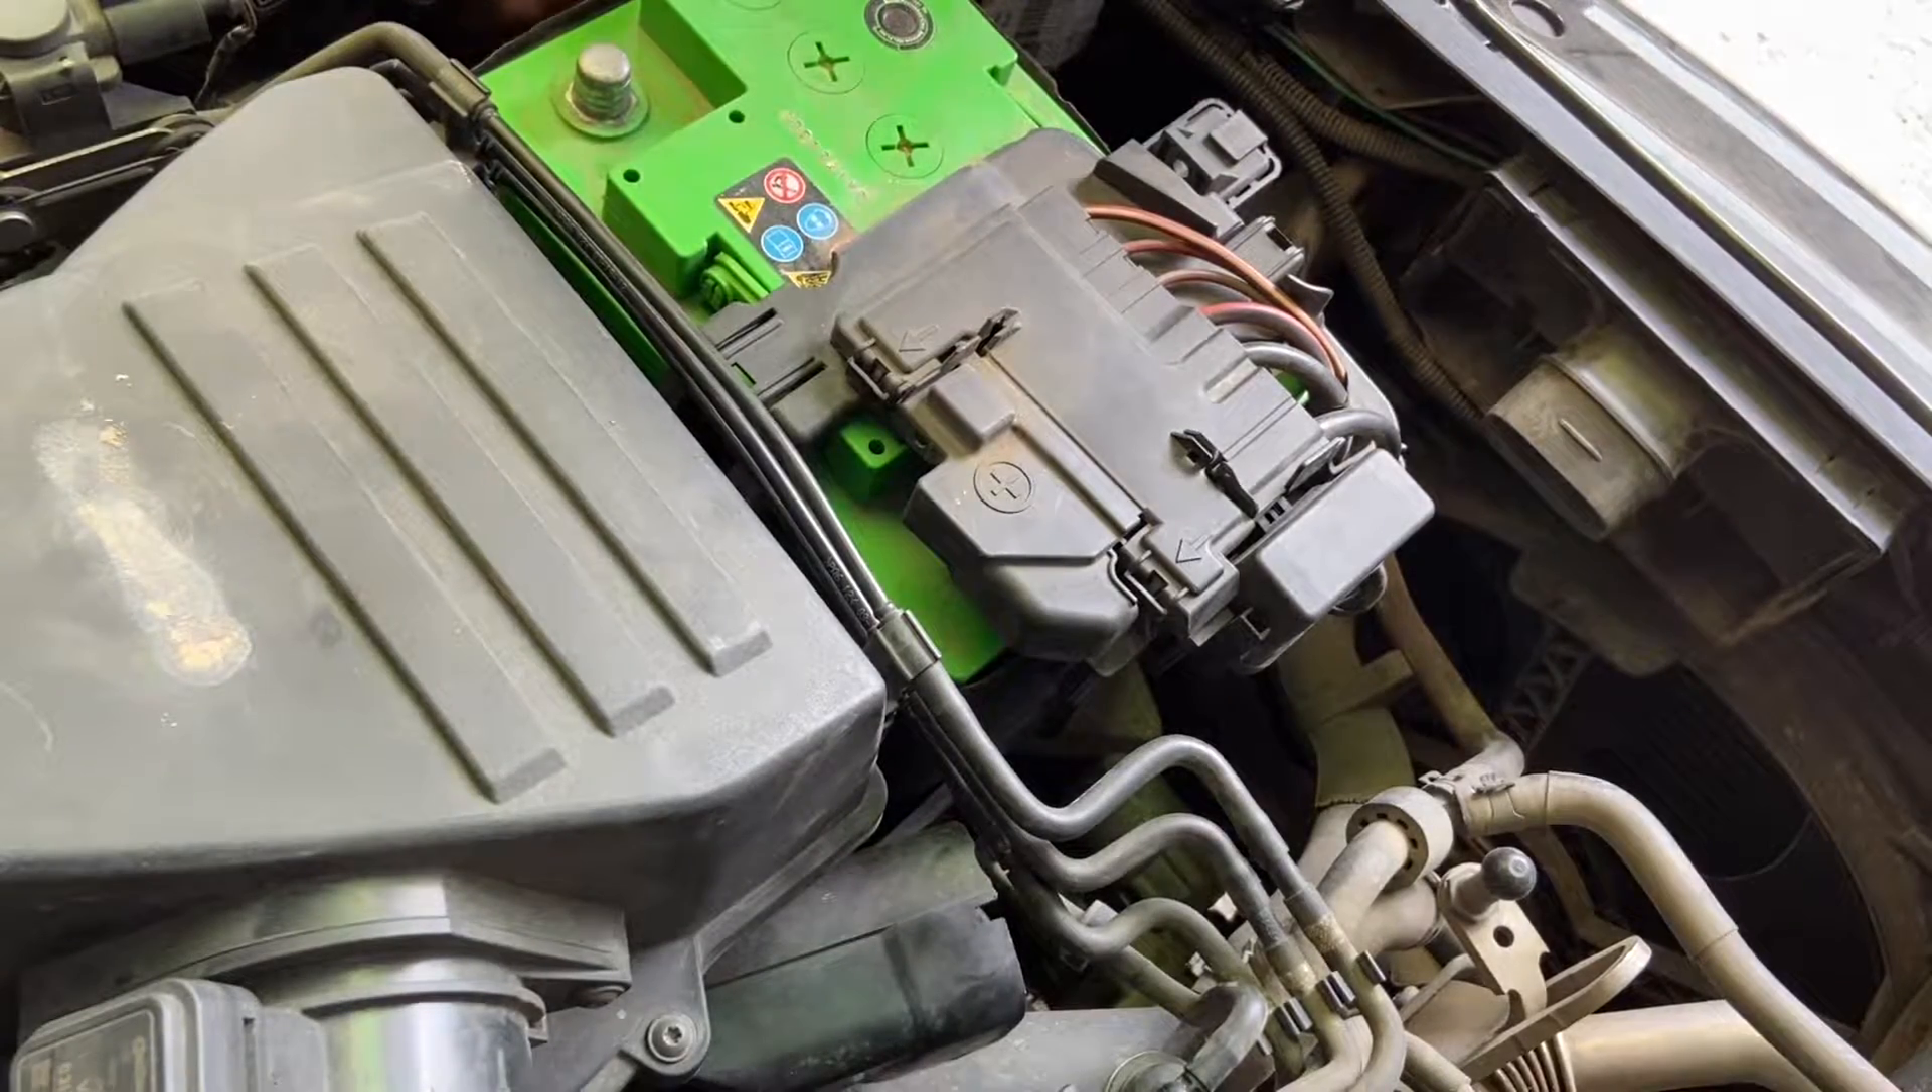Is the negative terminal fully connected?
No.